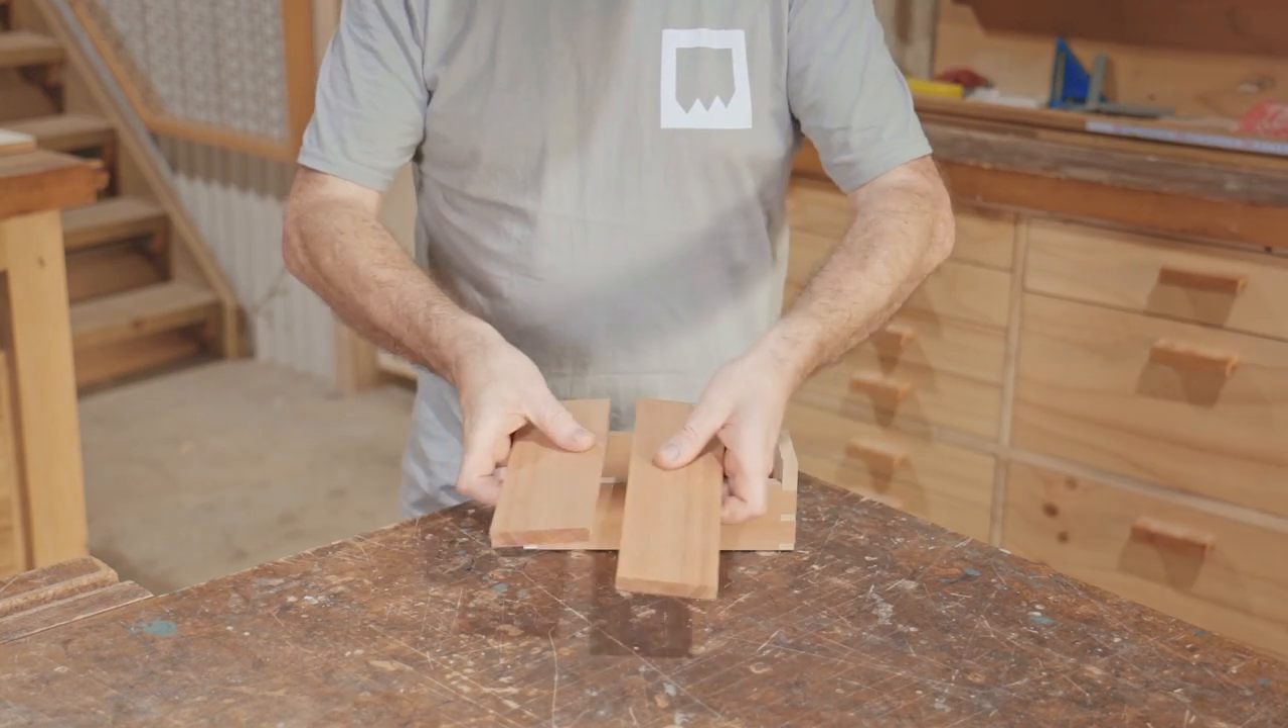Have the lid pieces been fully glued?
No.